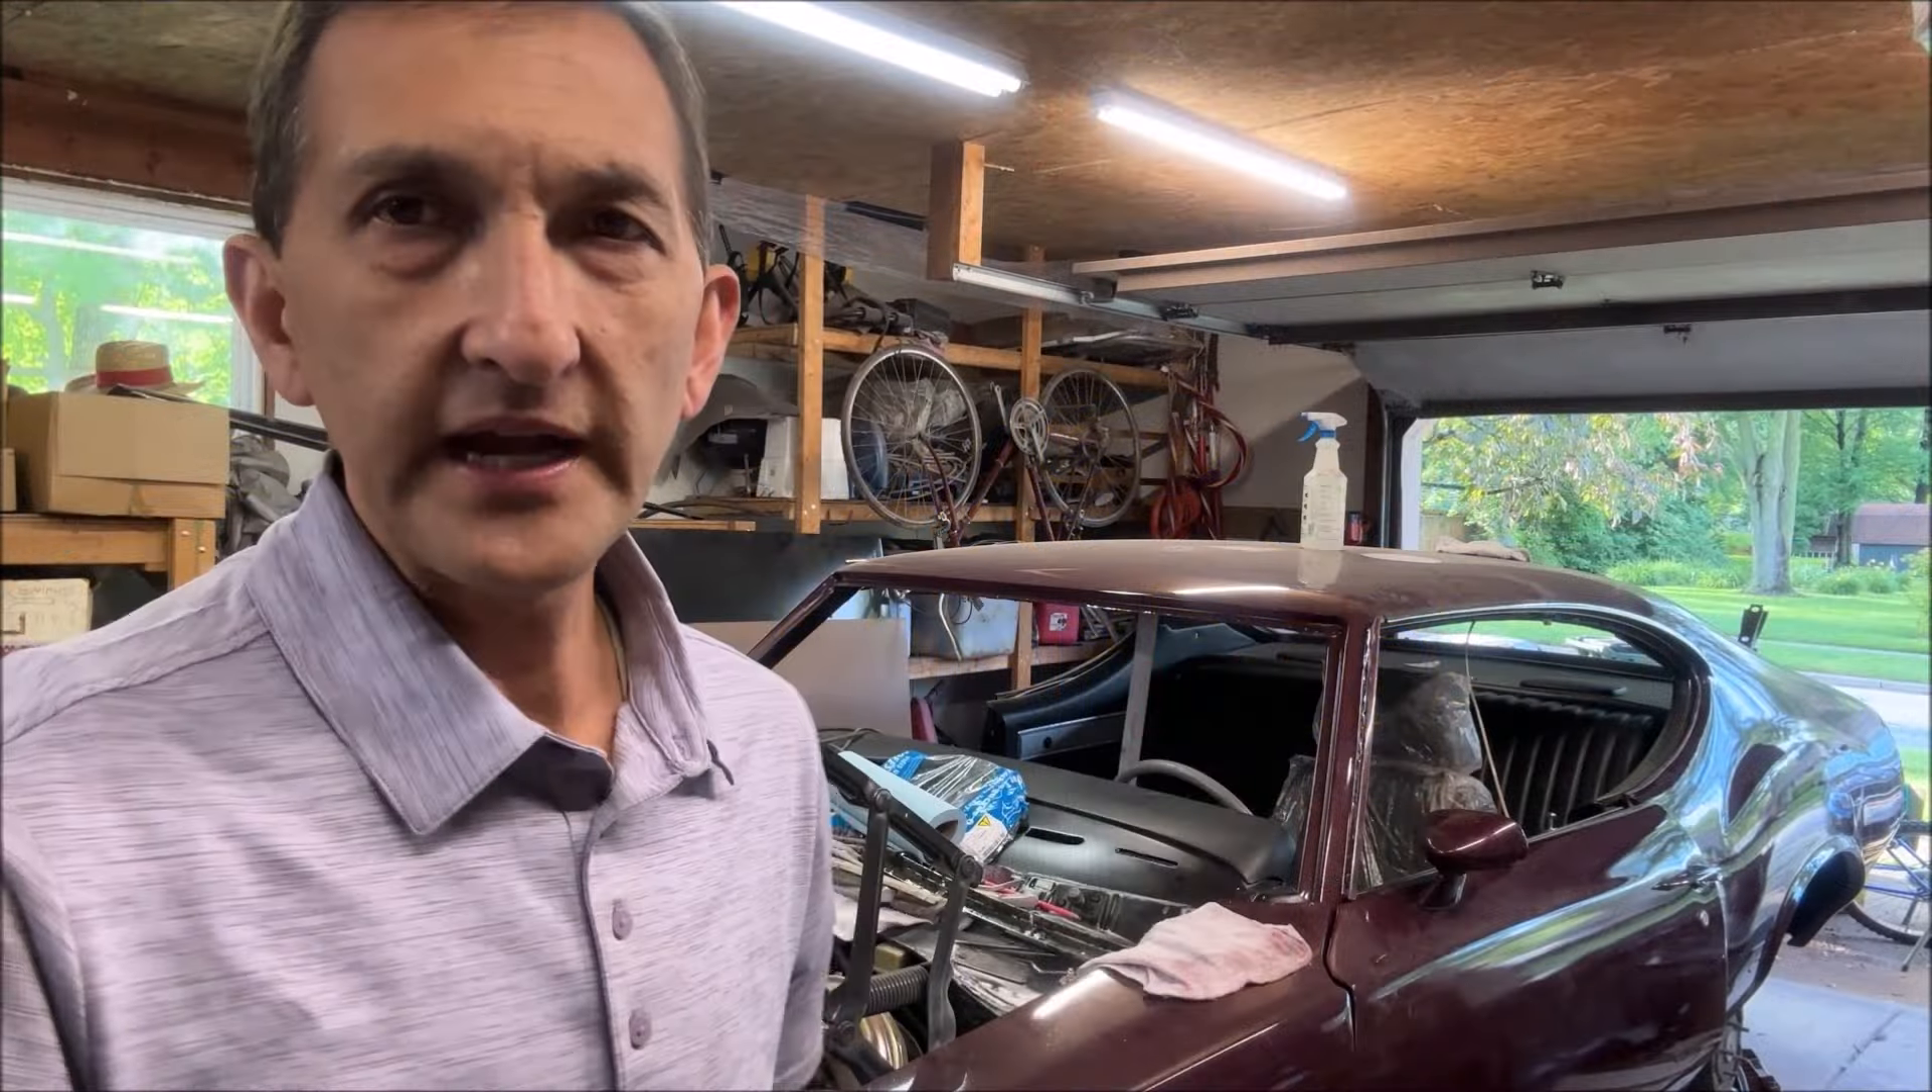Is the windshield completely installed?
No.